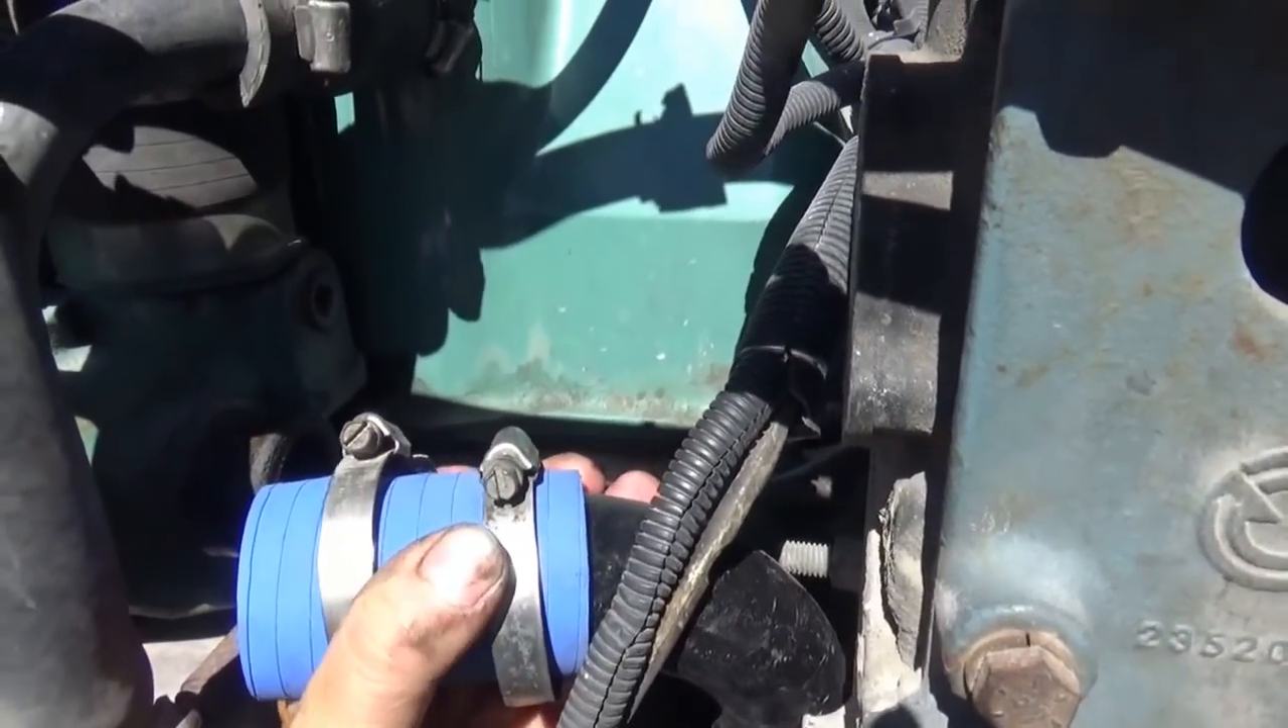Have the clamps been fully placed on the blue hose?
Yes.